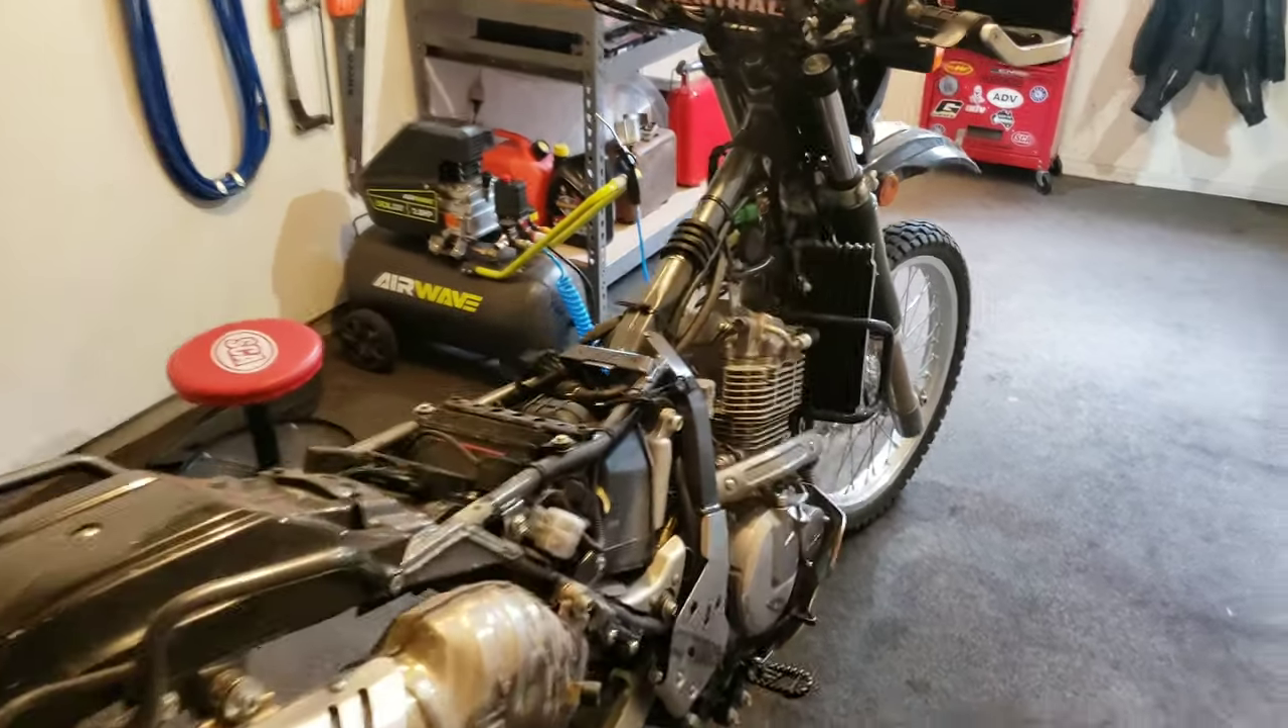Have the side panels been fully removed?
Yes.